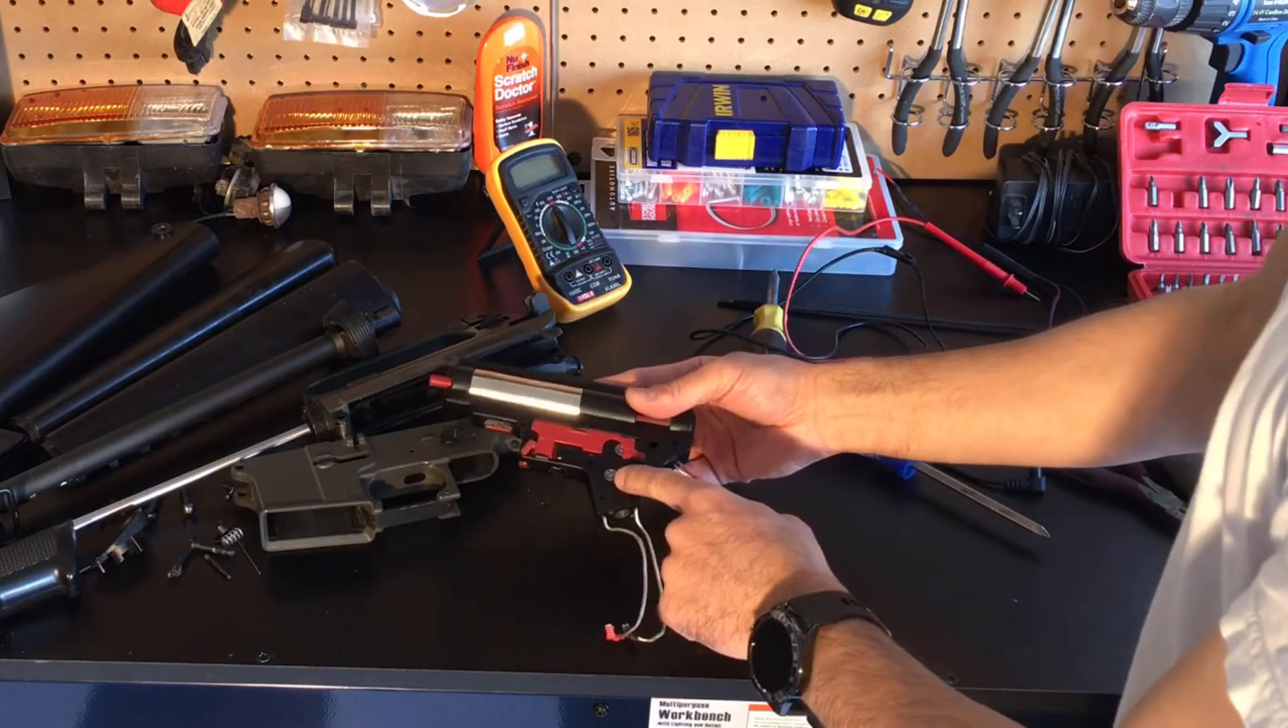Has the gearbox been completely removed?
Yes.